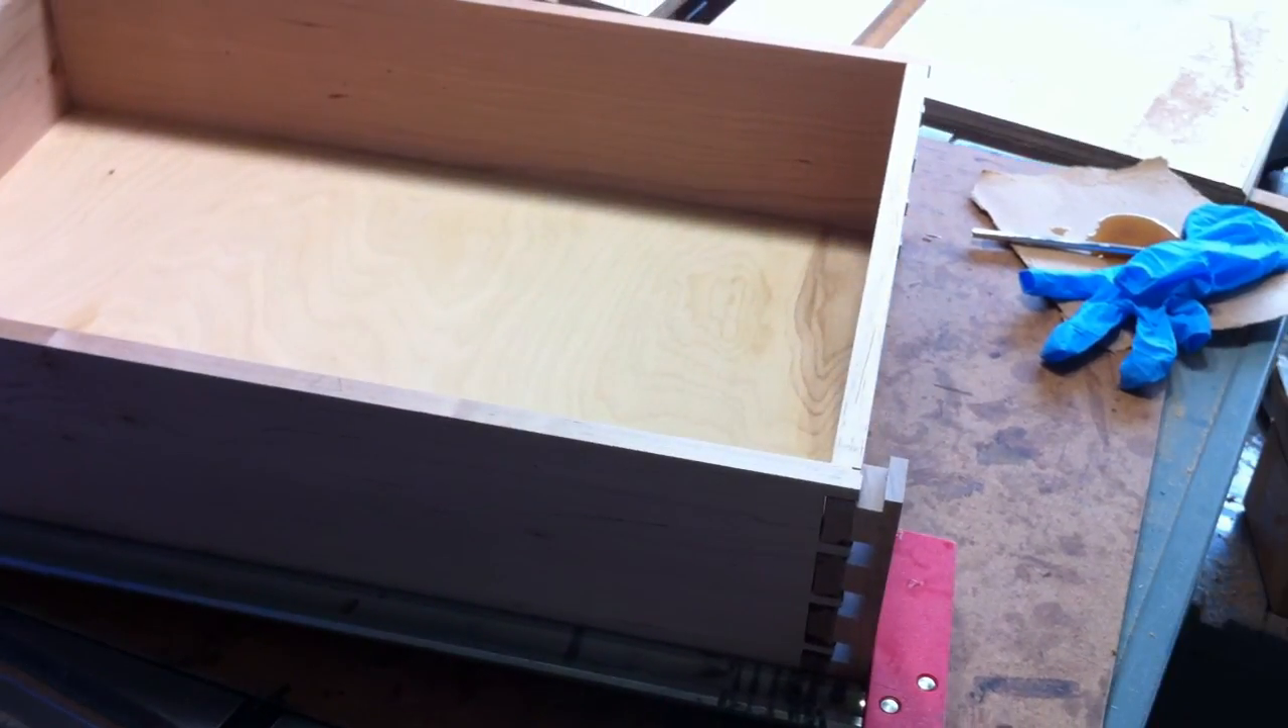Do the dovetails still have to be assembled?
No.